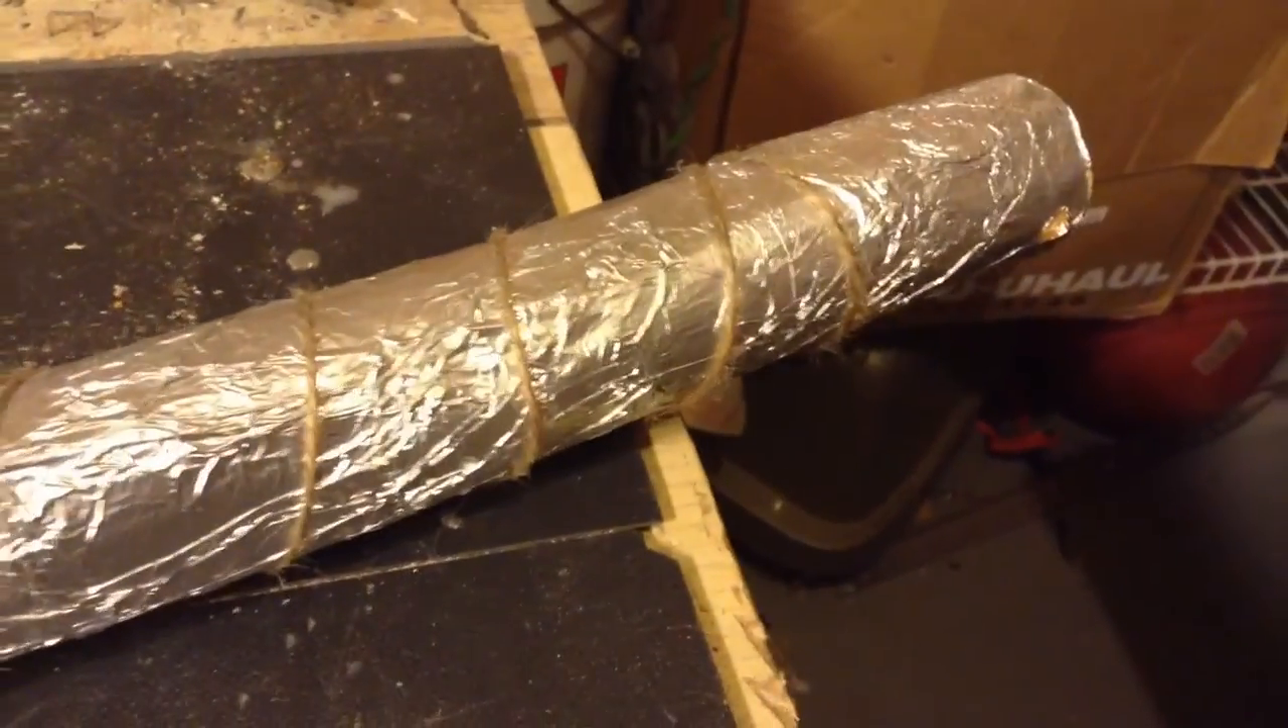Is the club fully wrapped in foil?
Yes.